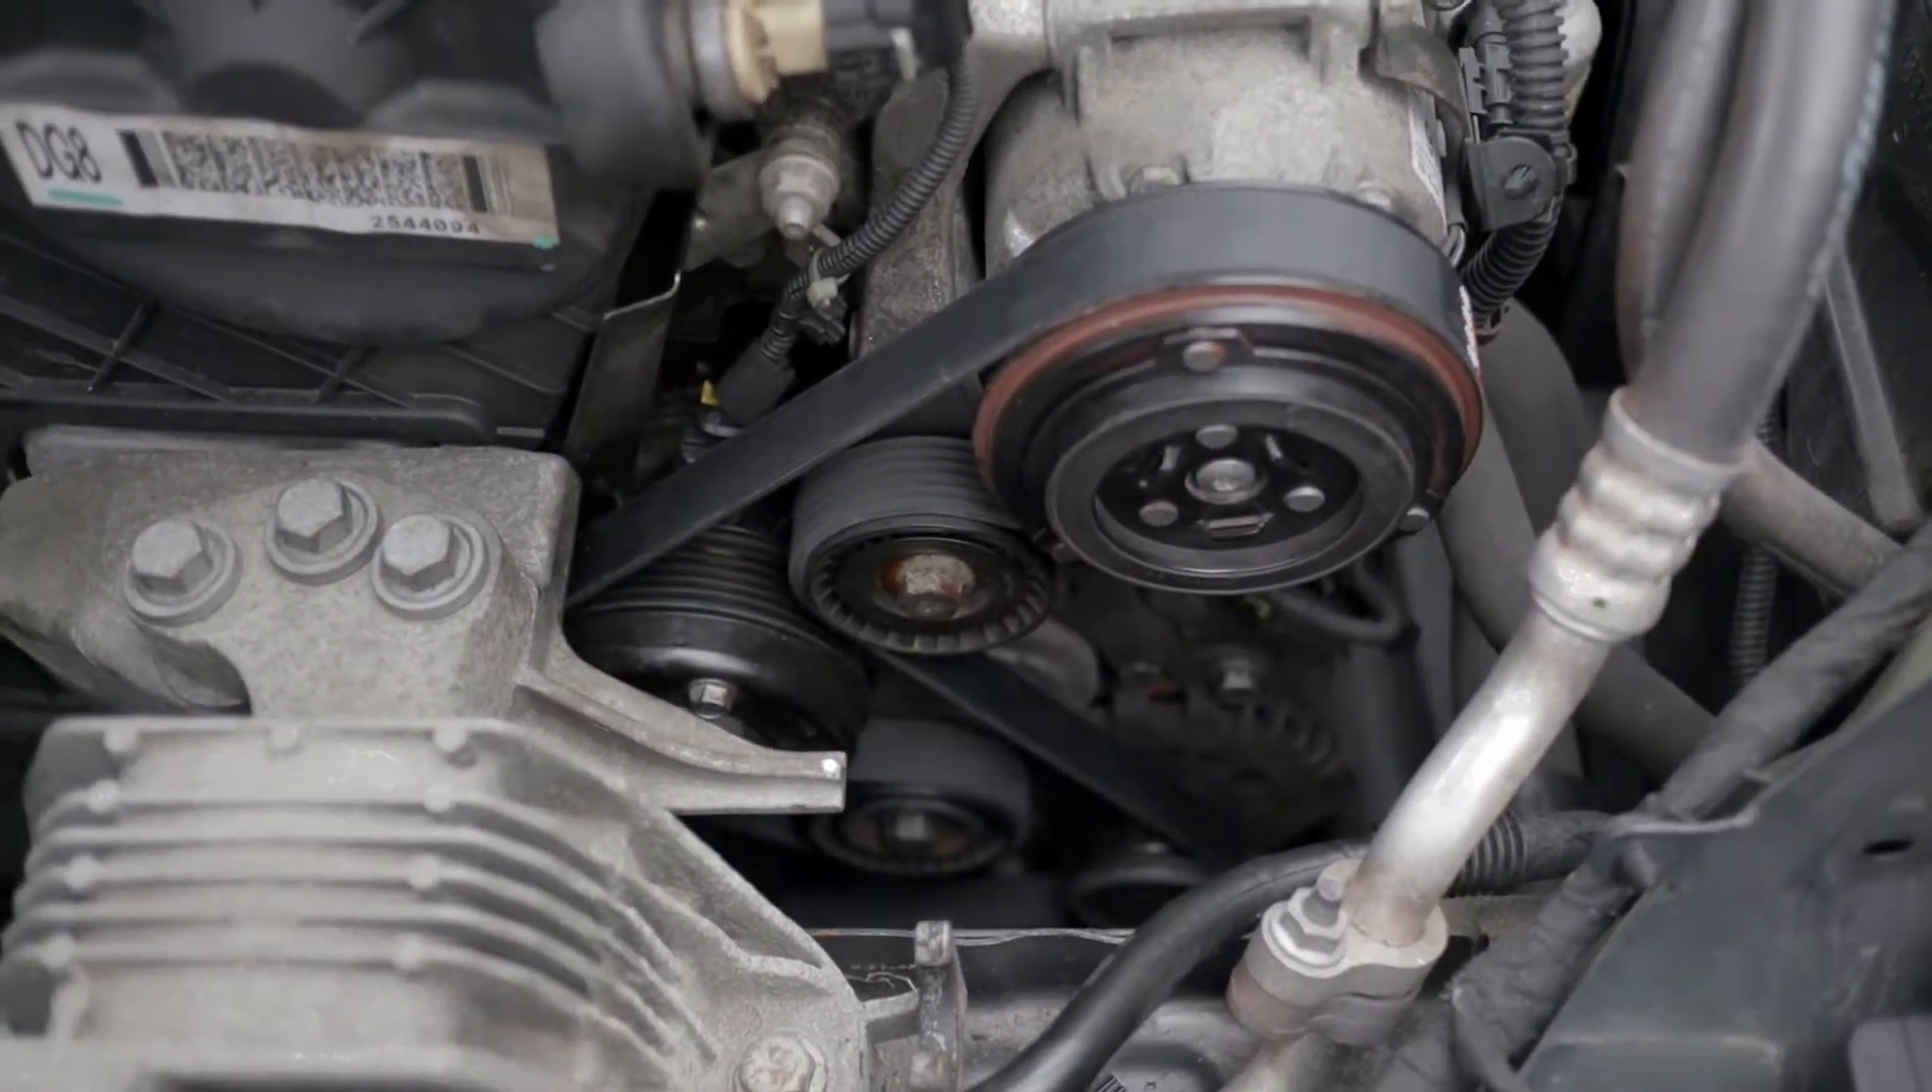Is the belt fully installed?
Yes.